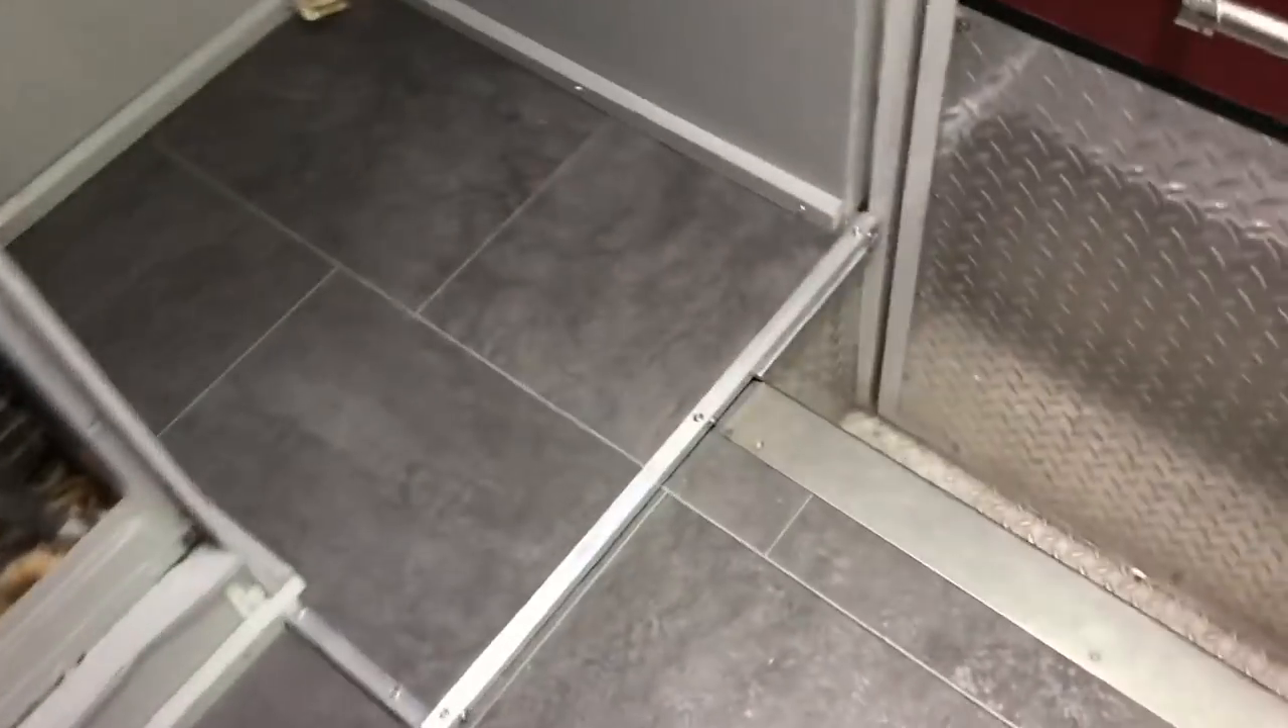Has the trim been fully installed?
Yes.